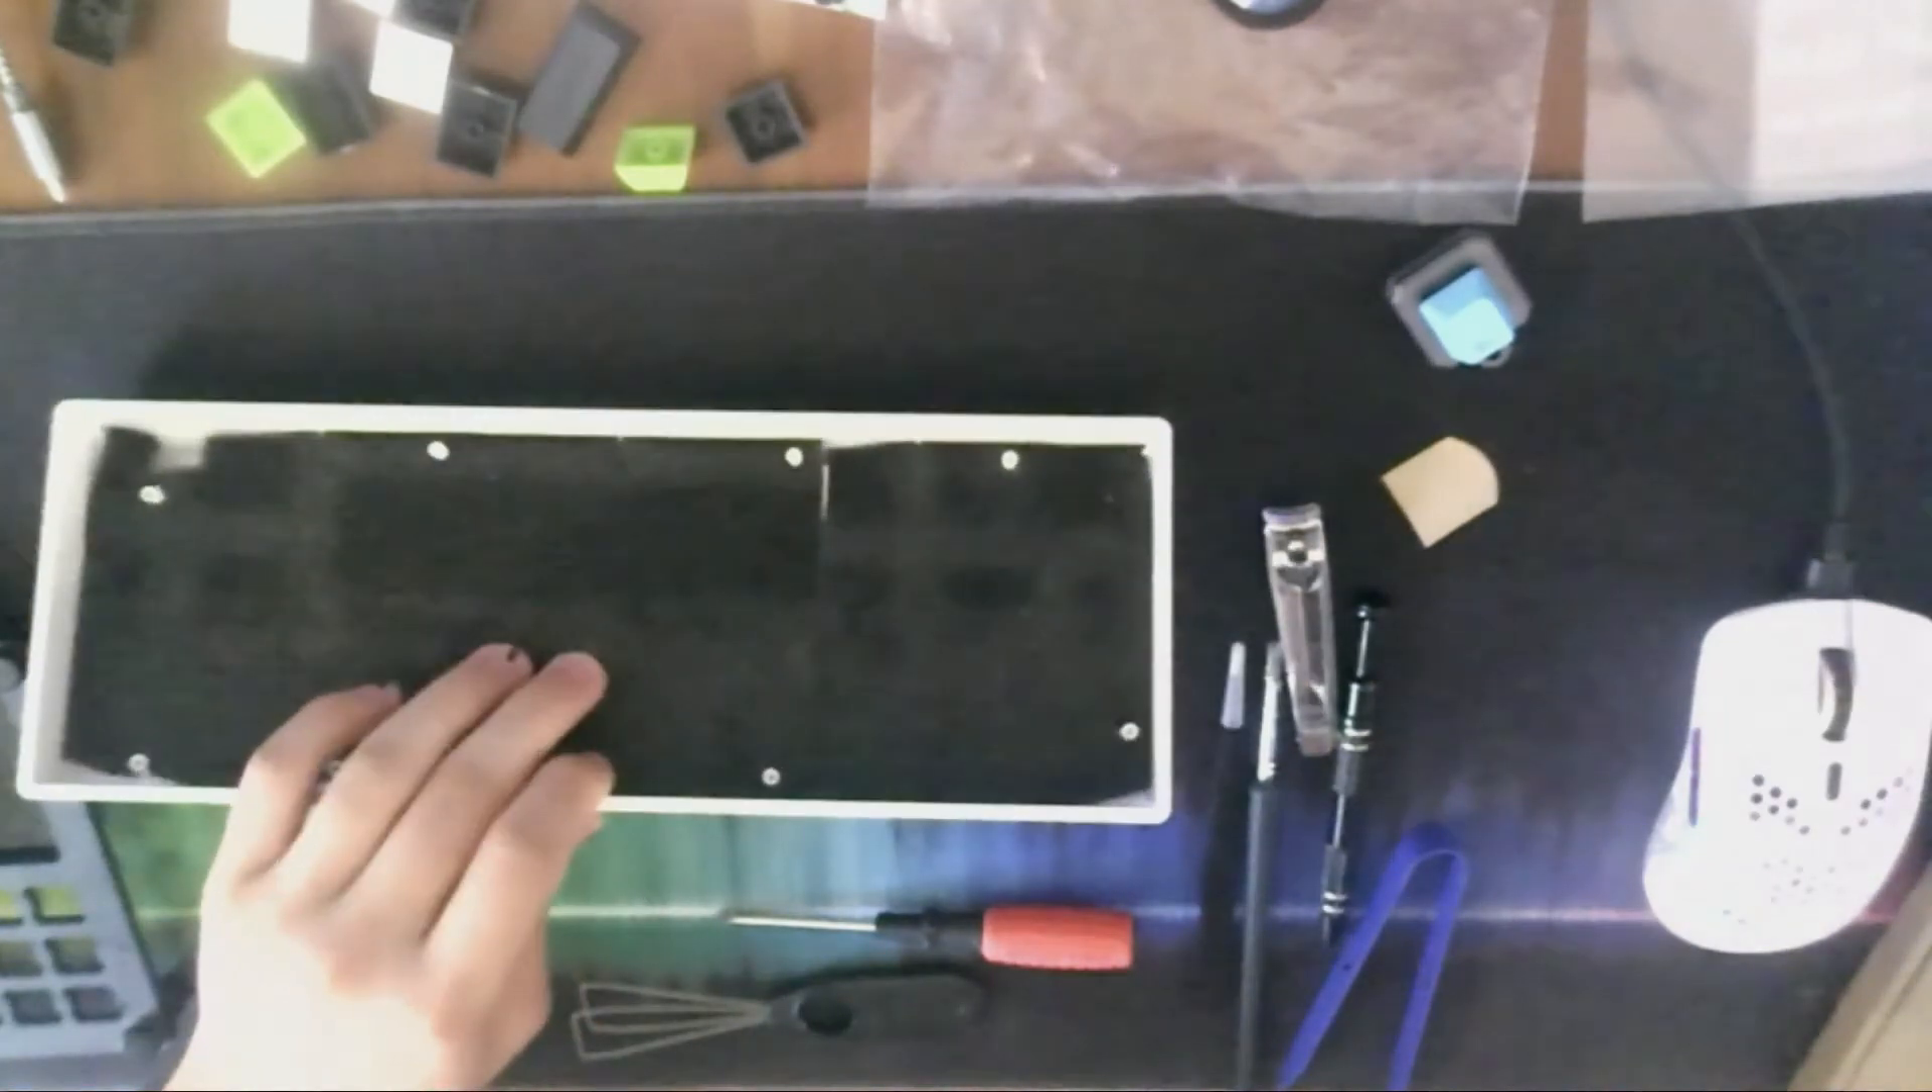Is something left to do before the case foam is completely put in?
No.